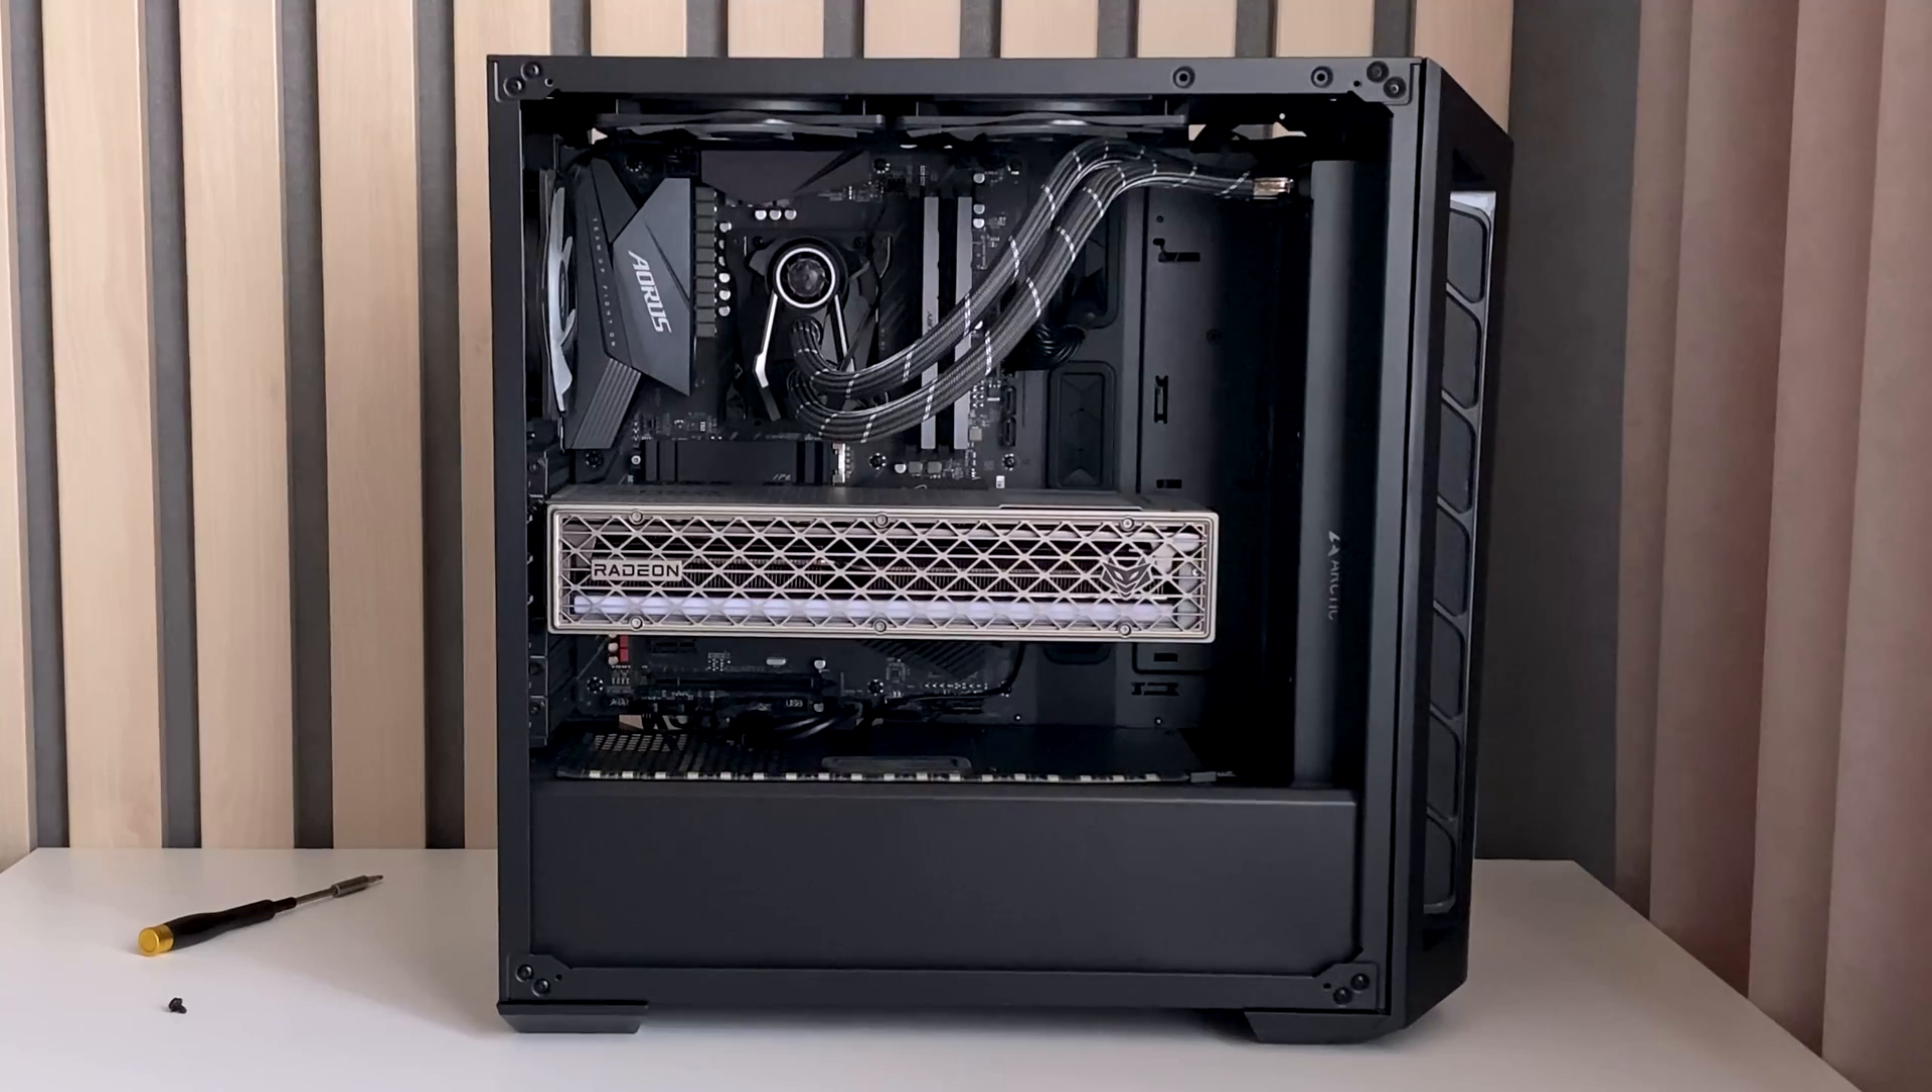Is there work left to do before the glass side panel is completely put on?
Yes.